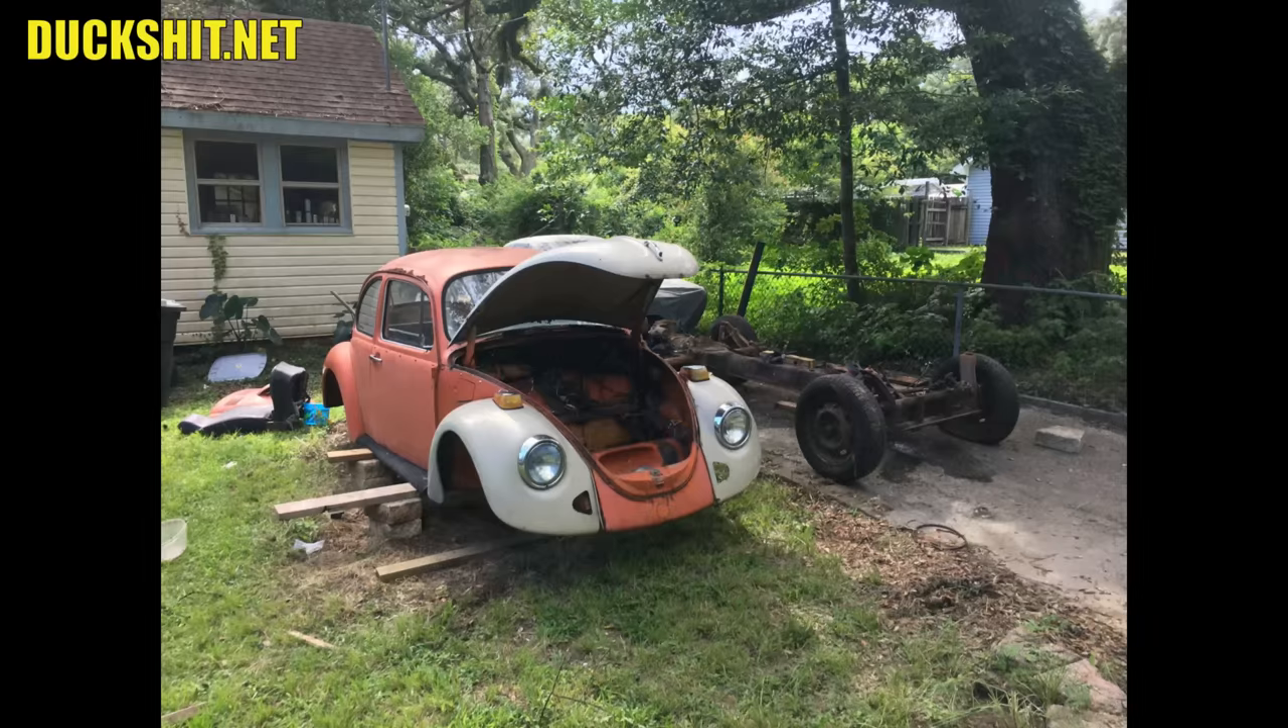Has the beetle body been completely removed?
Yes.